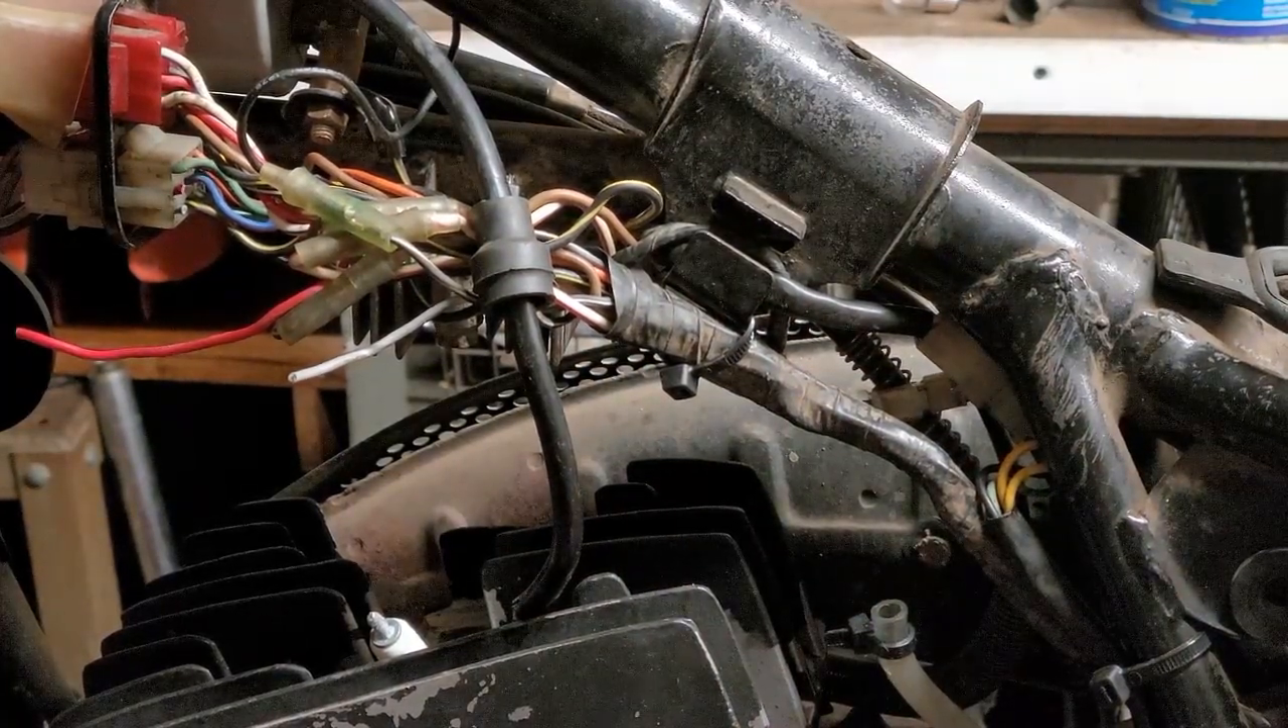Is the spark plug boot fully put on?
No.